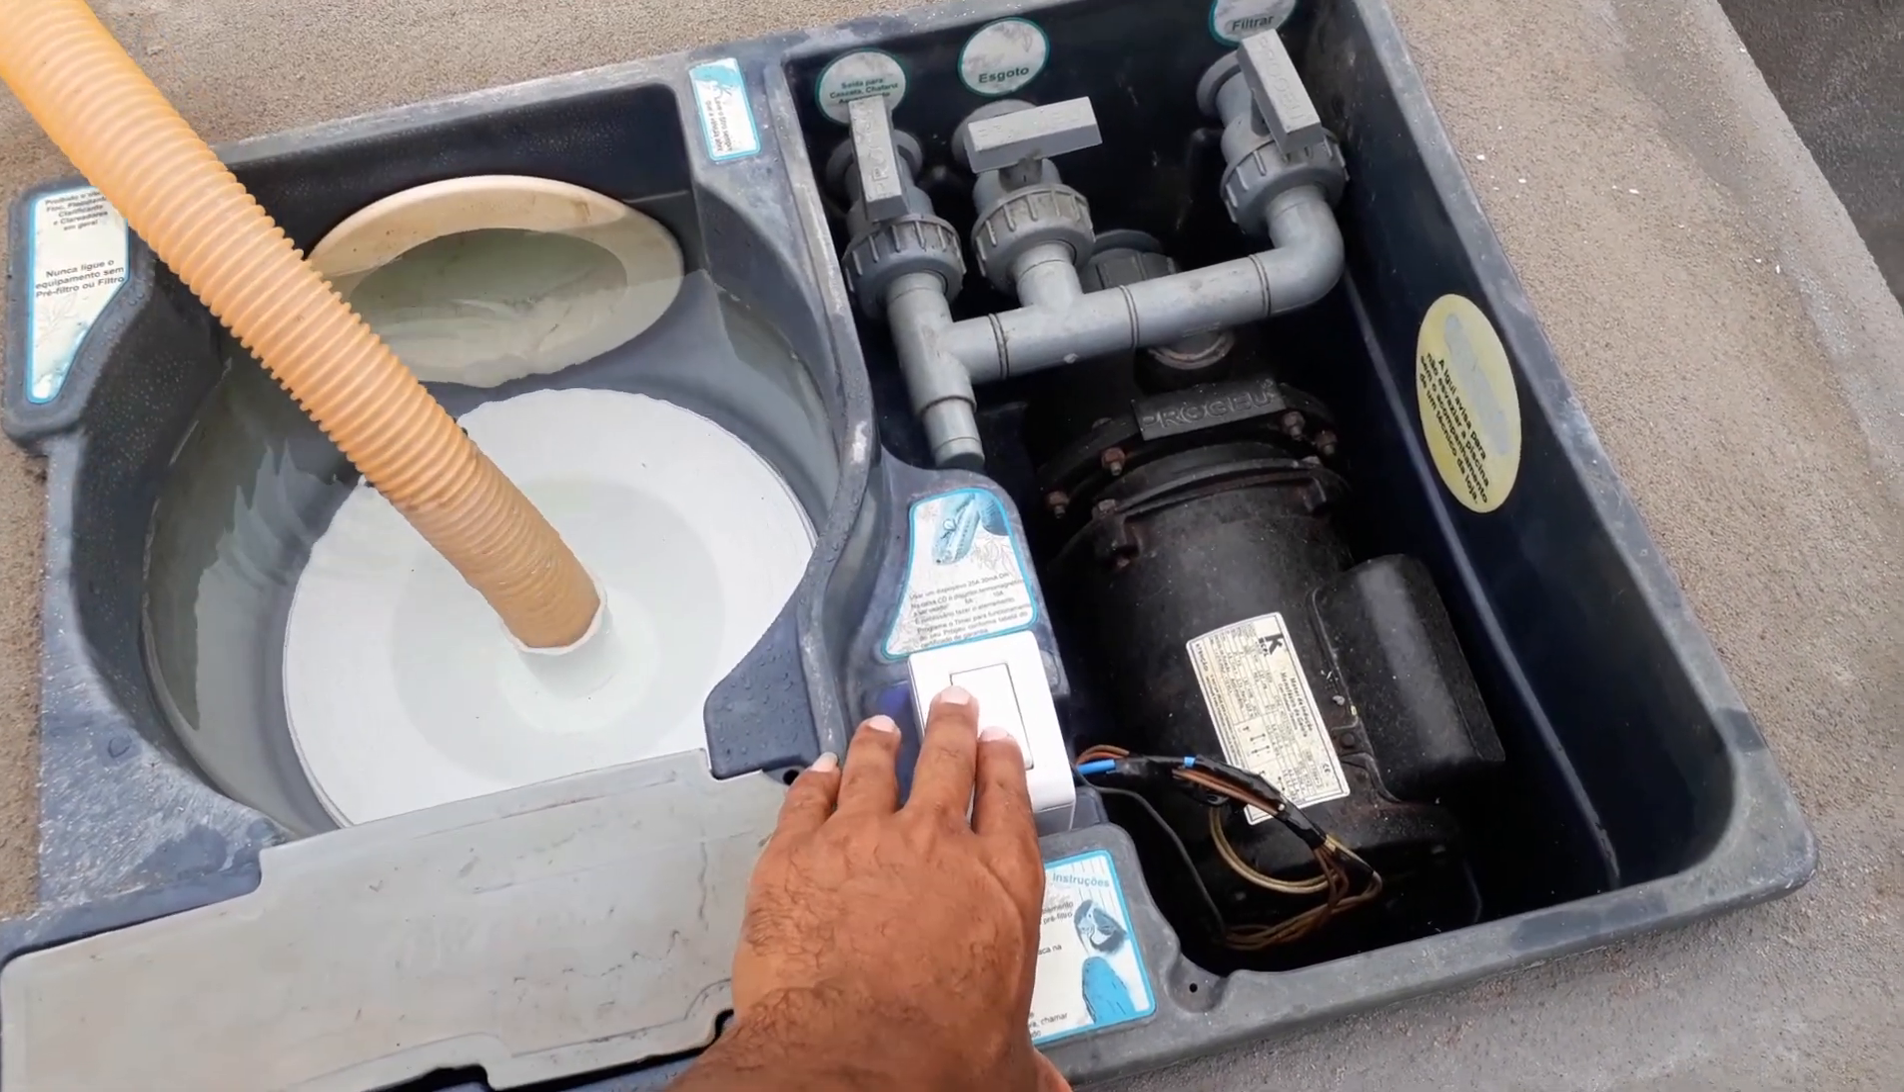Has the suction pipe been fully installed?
Yes.